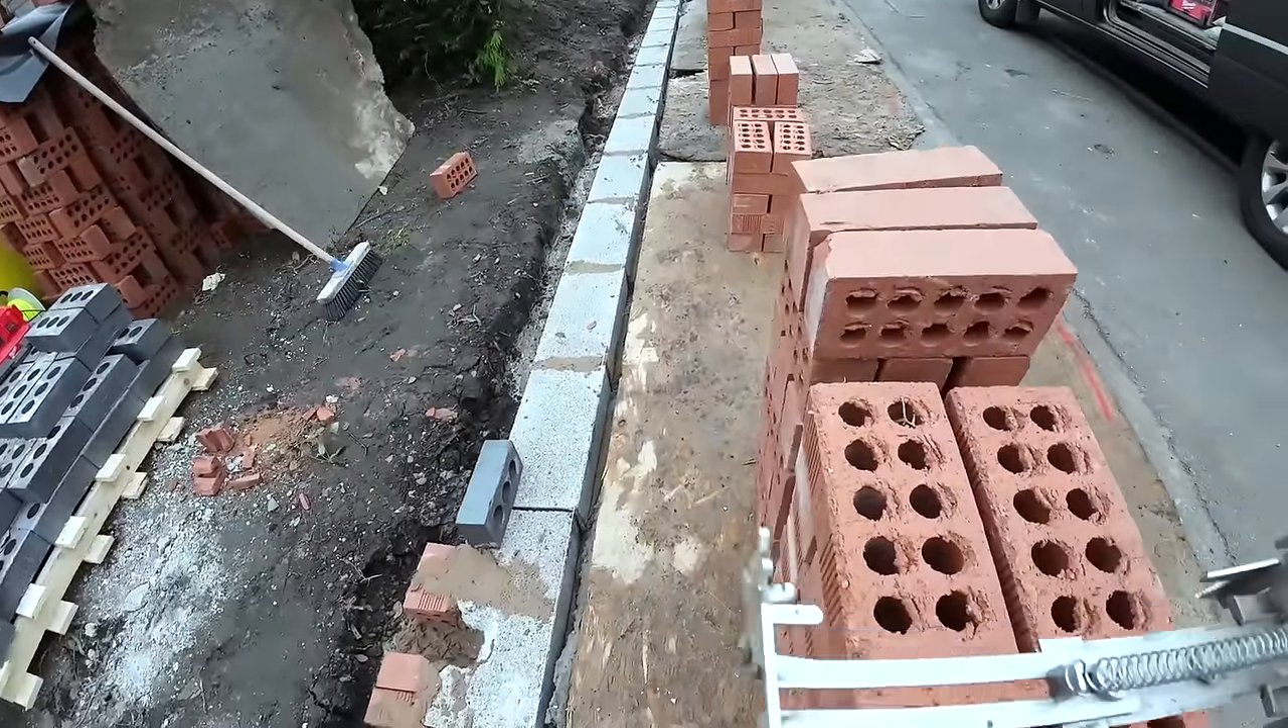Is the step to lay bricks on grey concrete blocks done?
No.